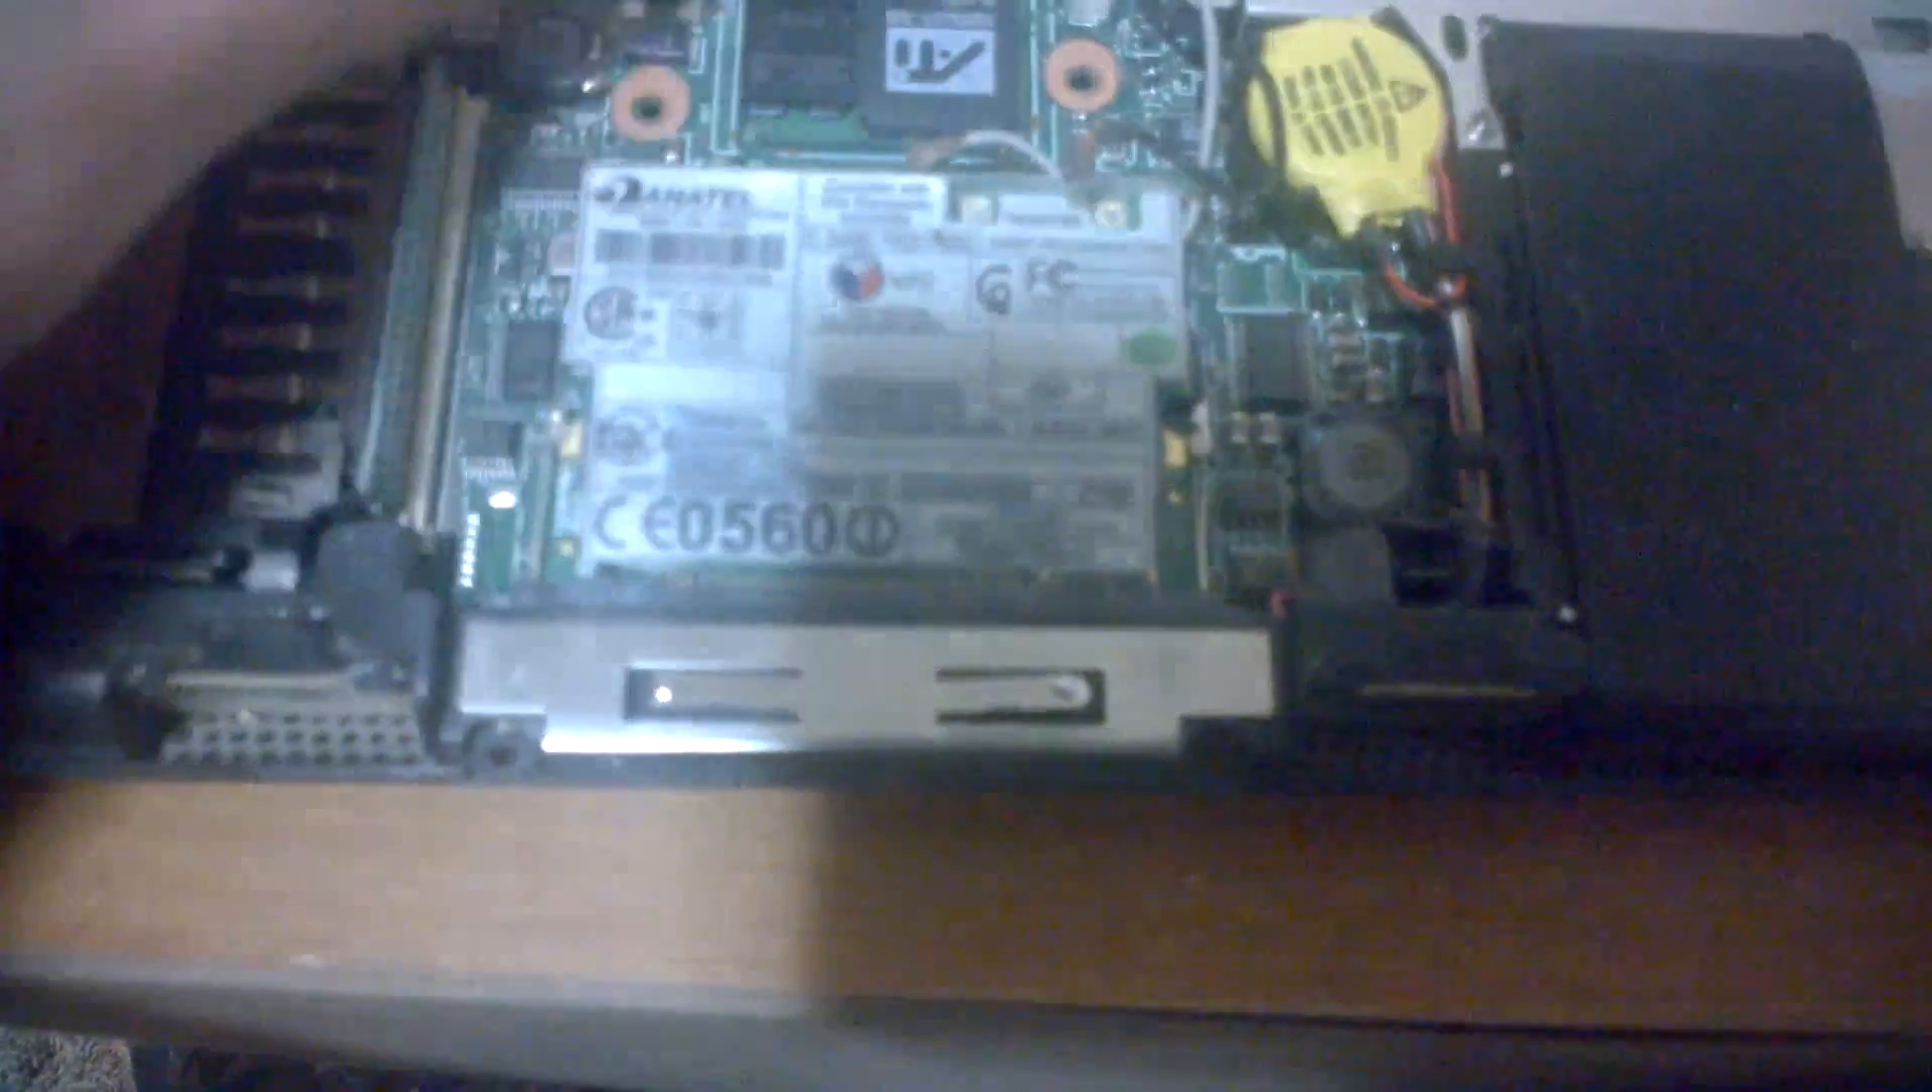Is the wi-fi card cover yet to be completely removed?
No.